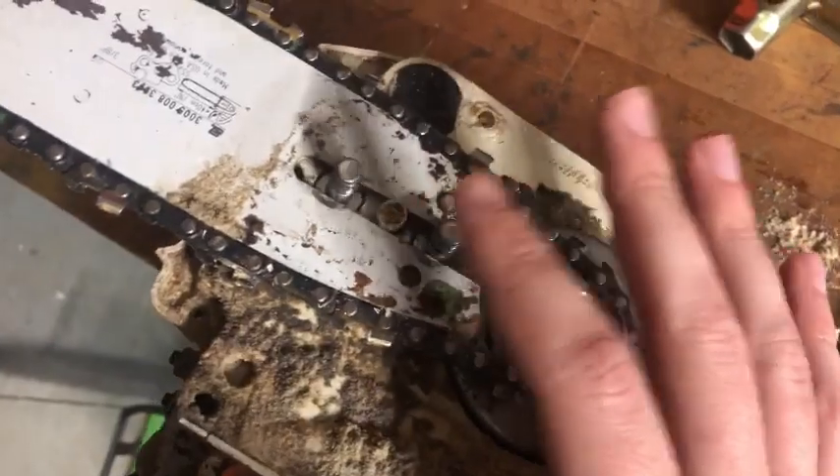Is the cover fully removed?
Yes.